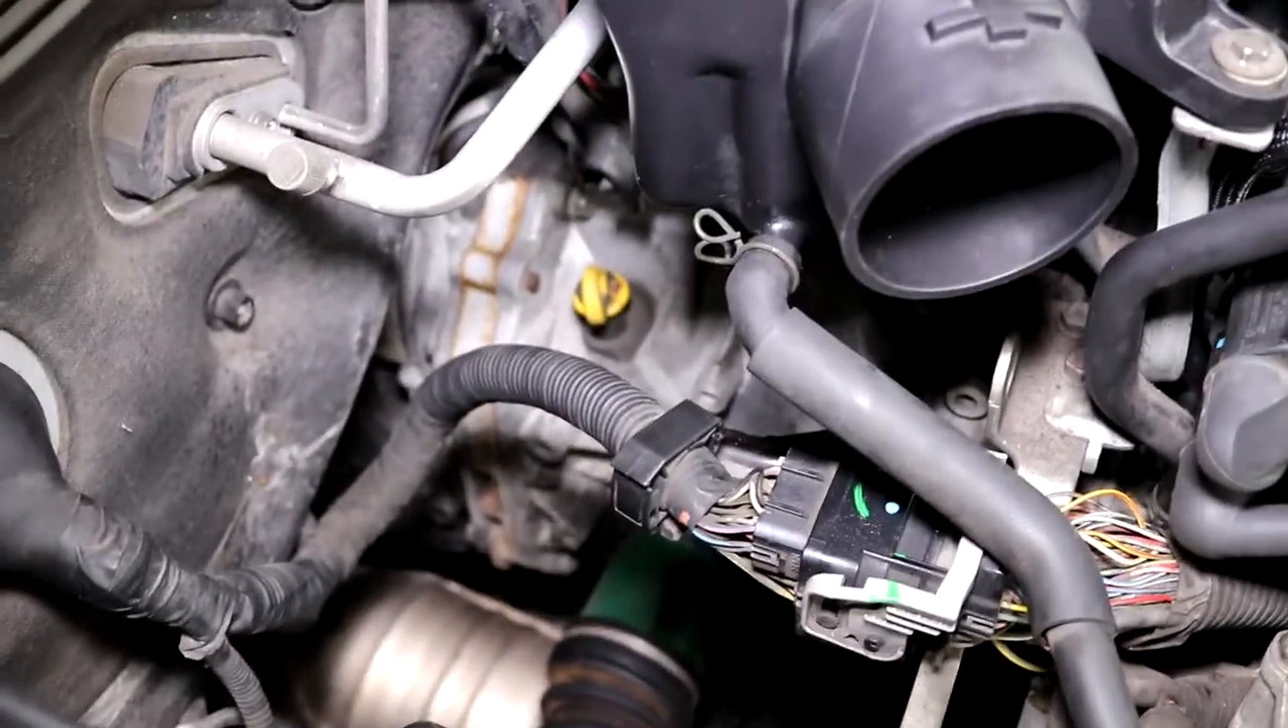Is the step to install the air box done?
No.